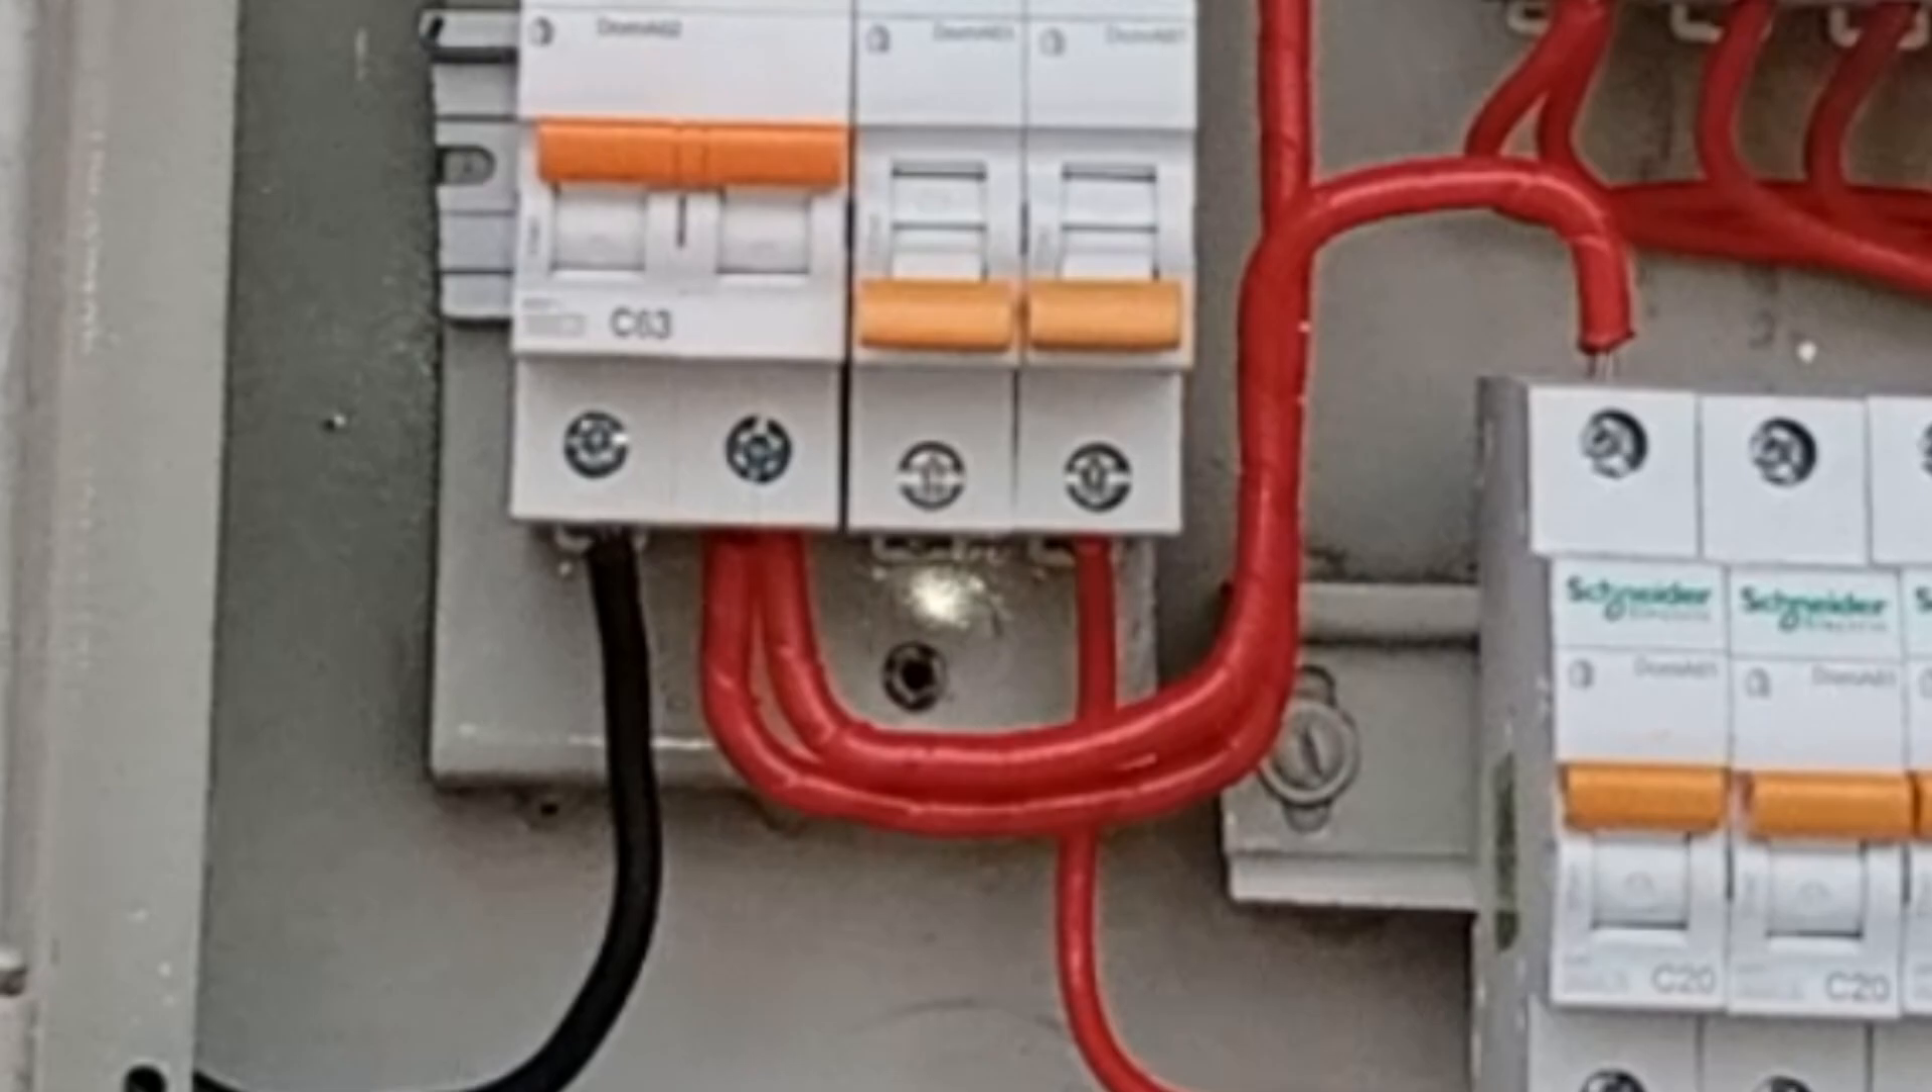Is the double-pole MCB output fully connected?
Yes.